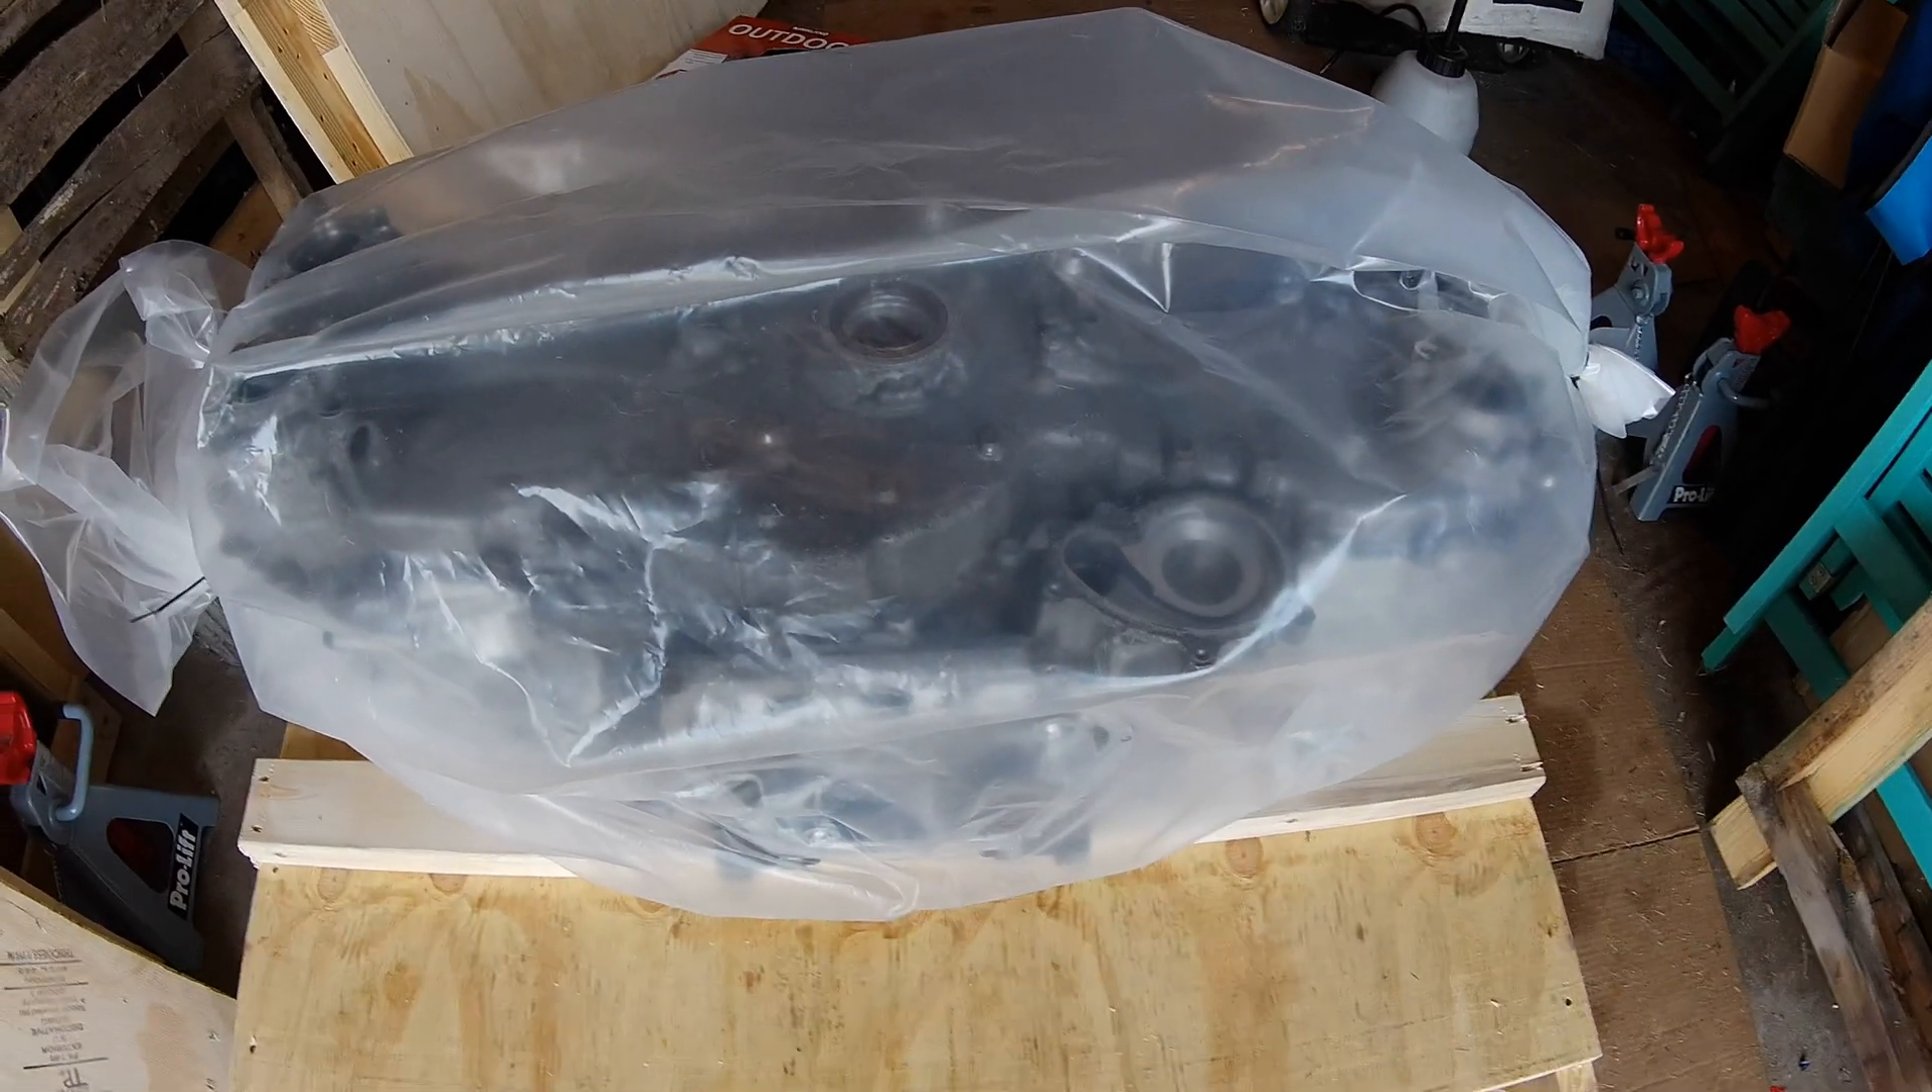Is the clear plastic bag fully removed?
No.